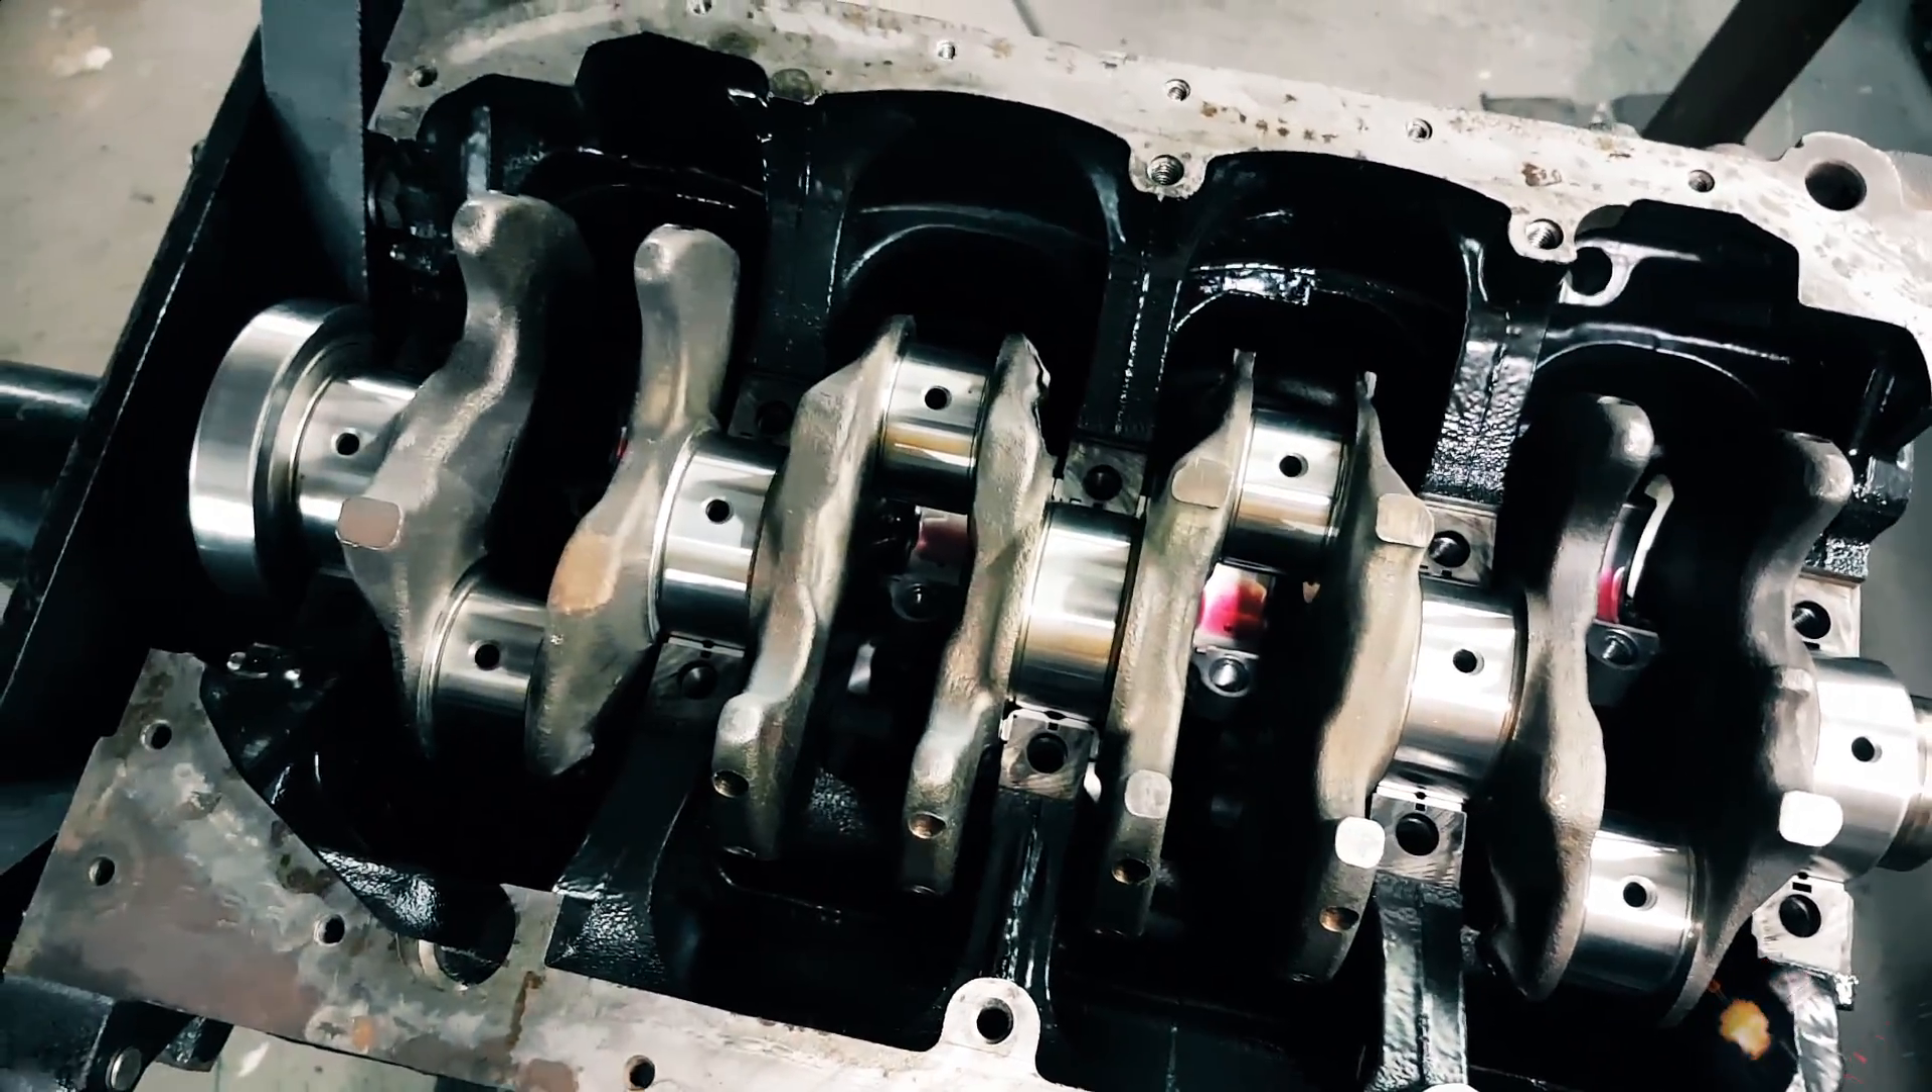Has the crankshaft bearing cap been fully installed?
No.